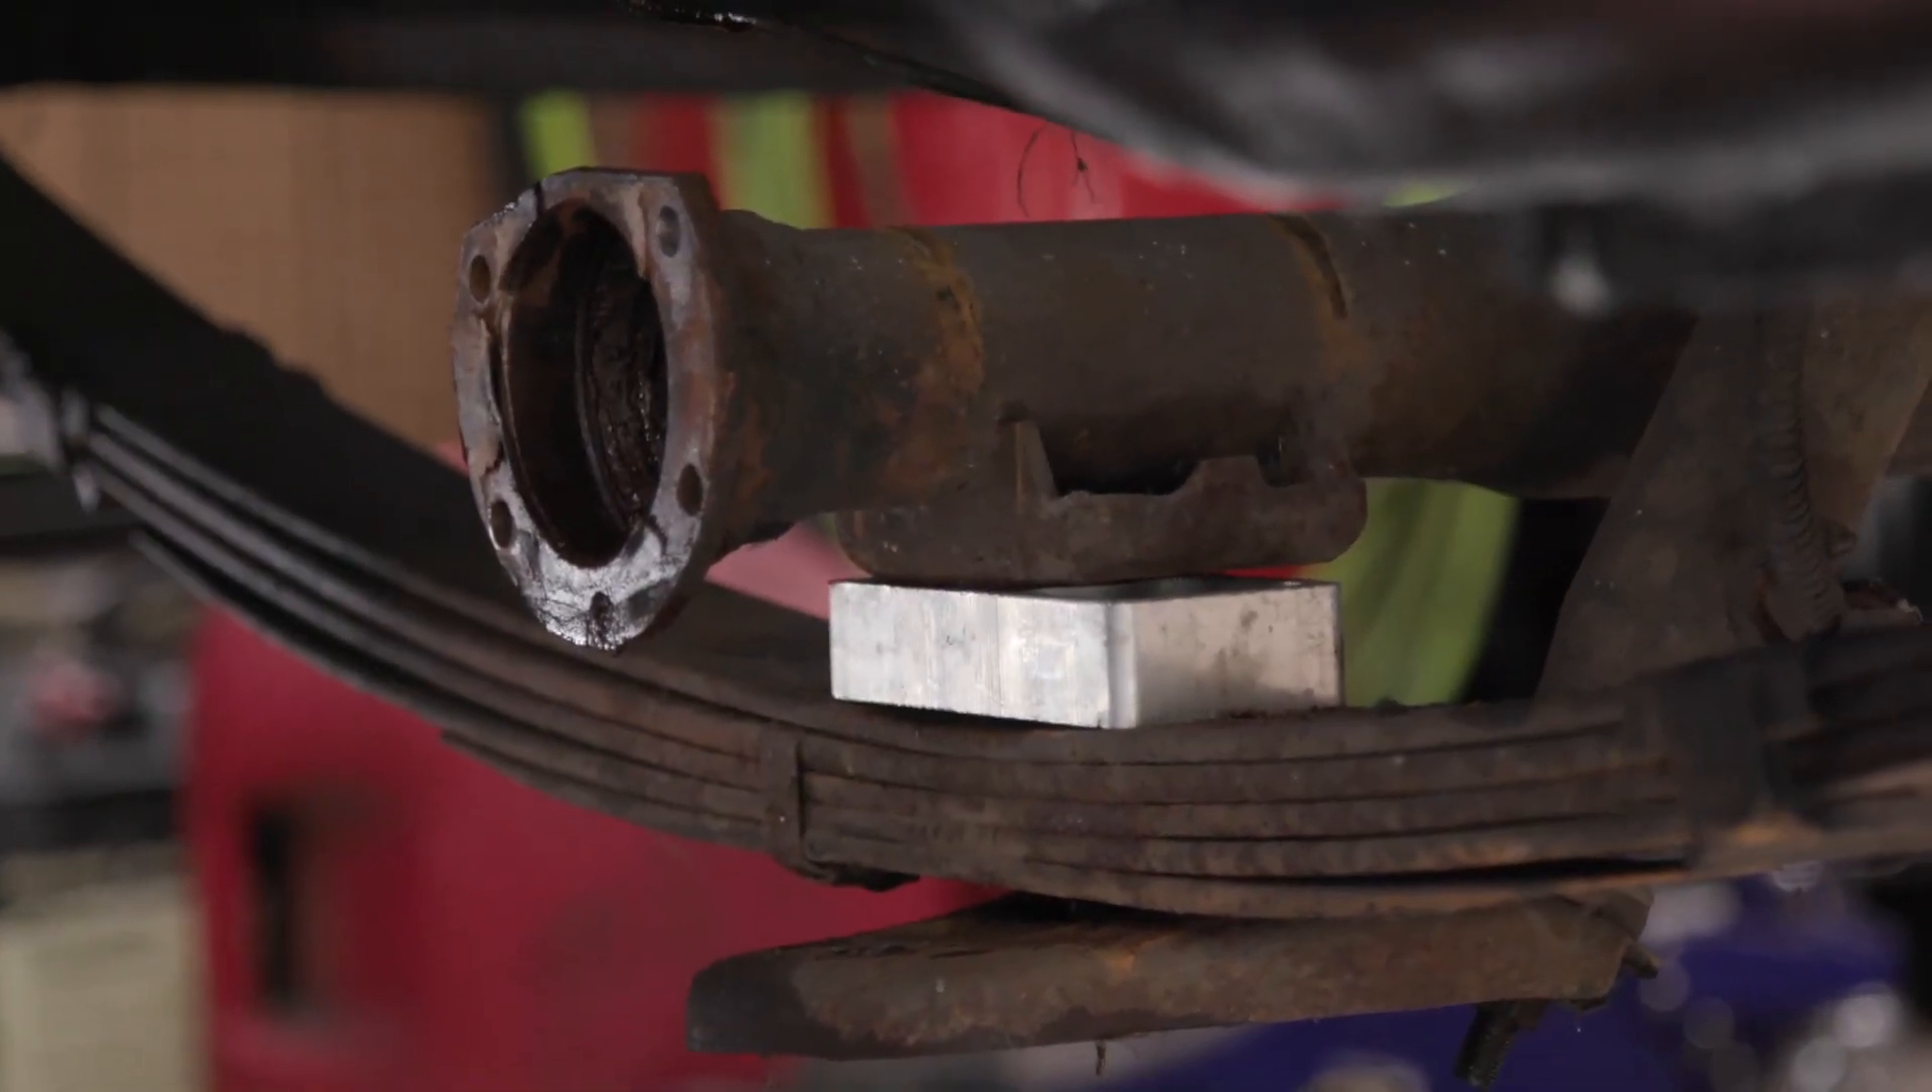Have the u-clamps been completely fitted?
No.